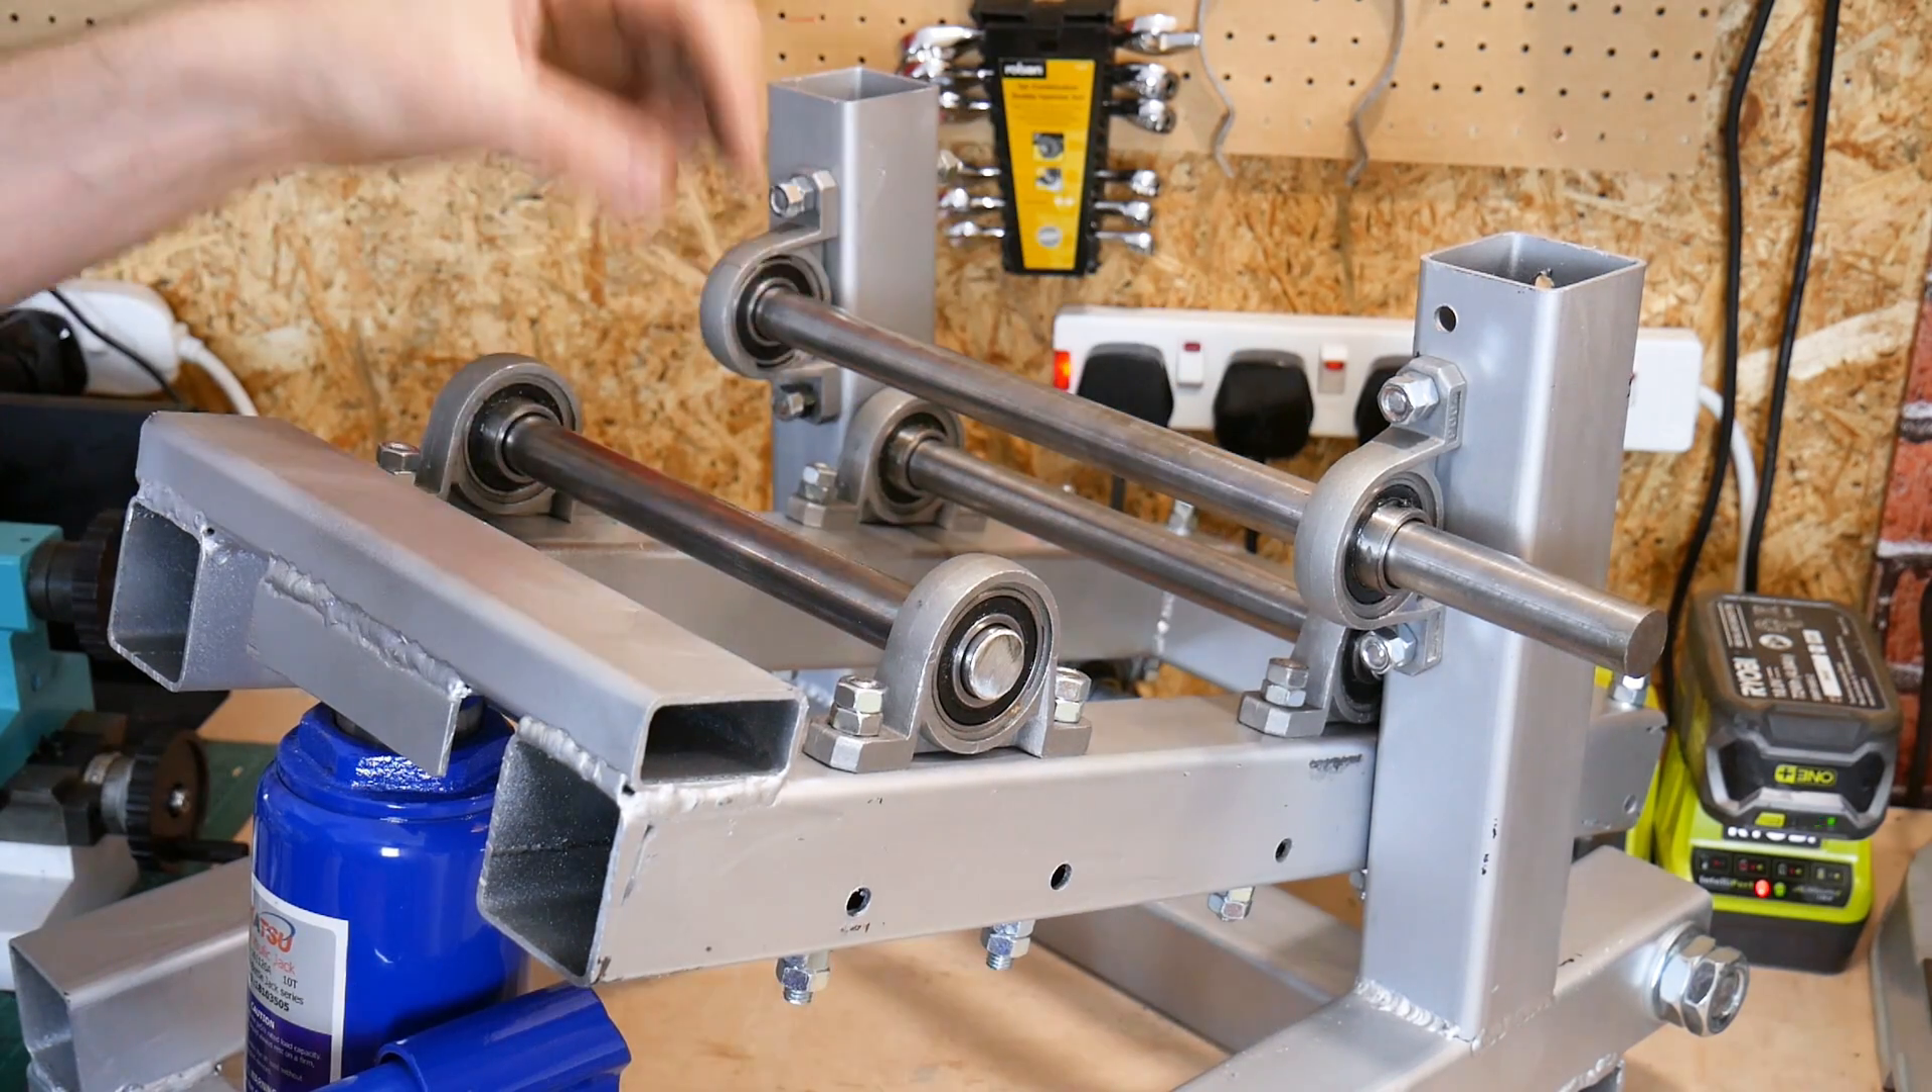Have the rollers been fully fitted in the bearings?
Yes.